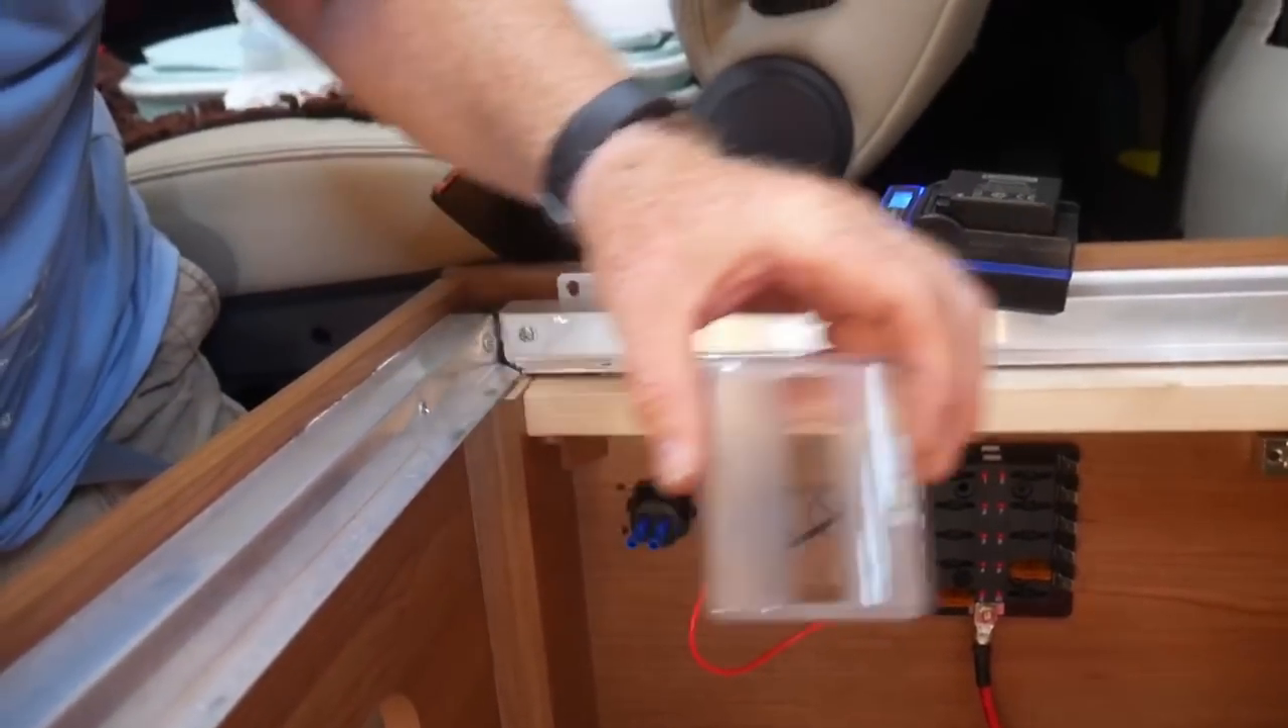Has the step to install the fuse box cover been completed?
No.